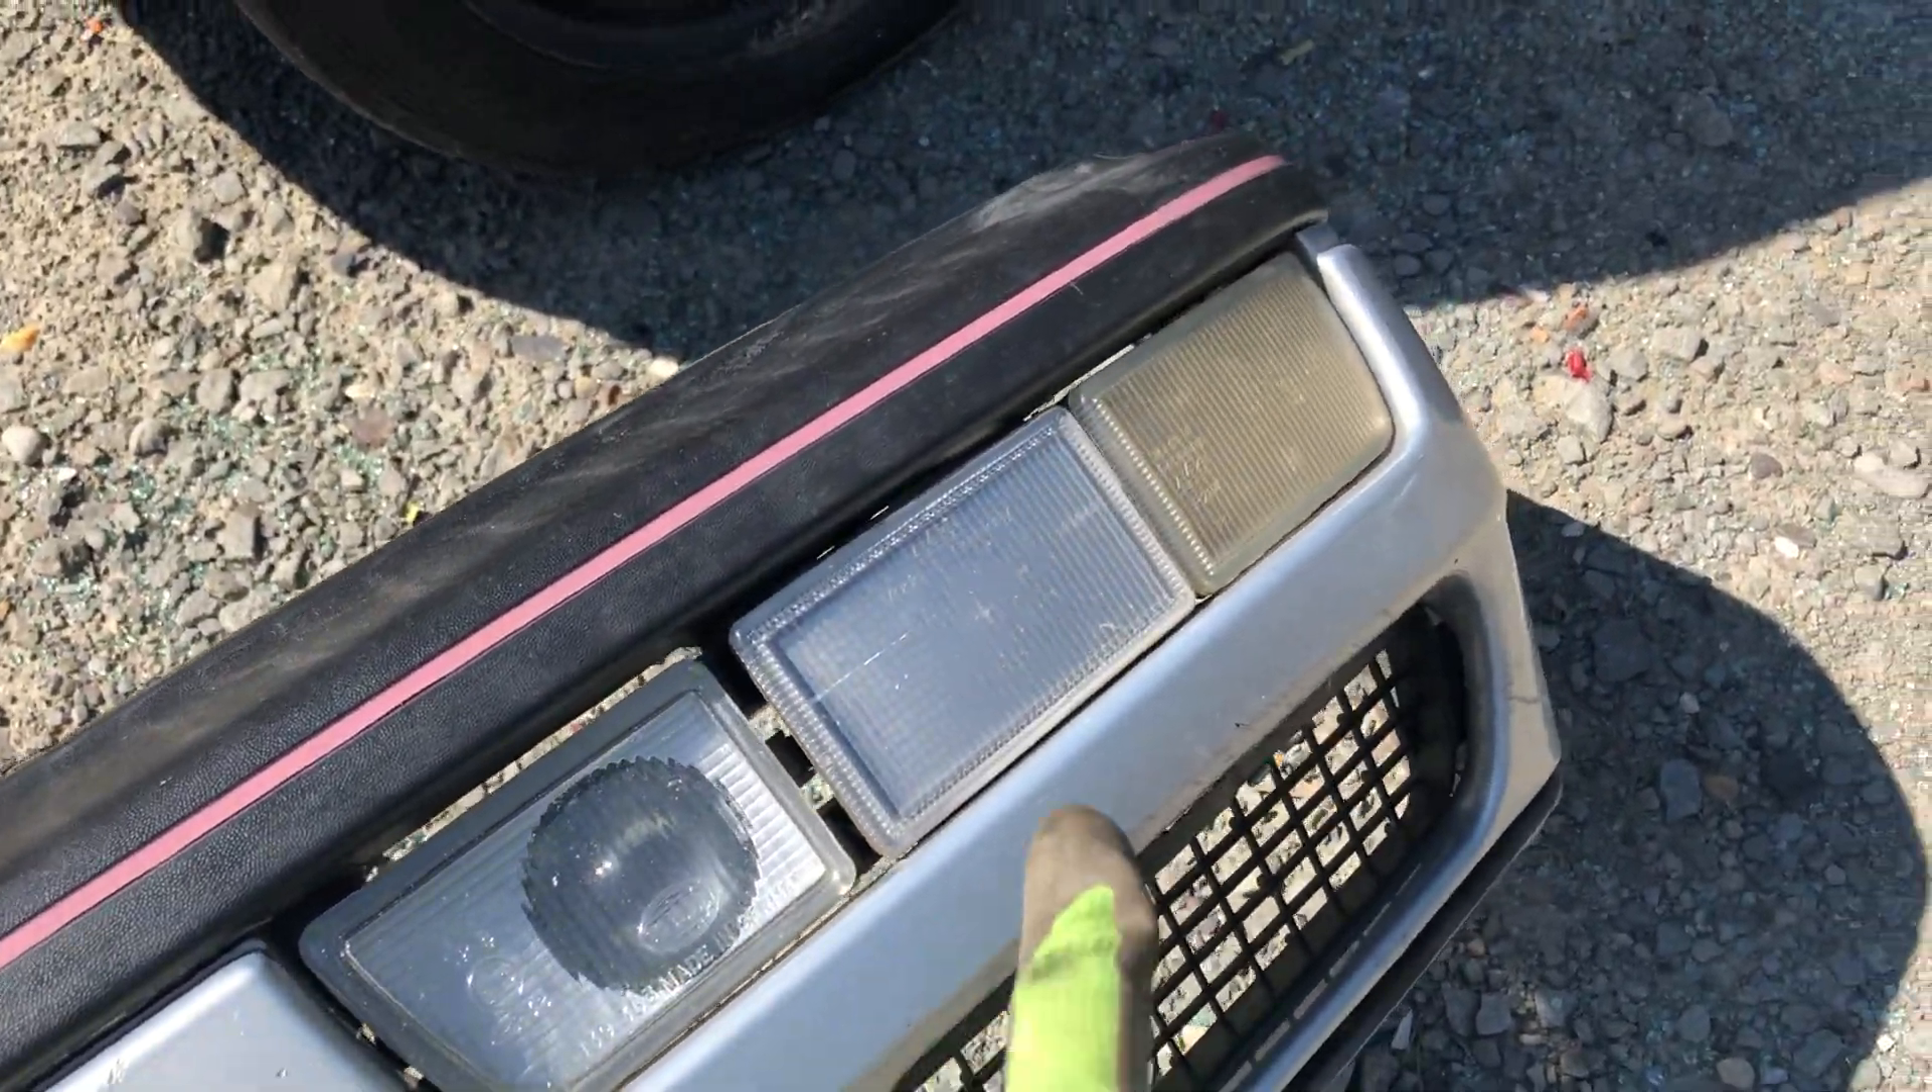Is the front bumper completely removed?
Yes.